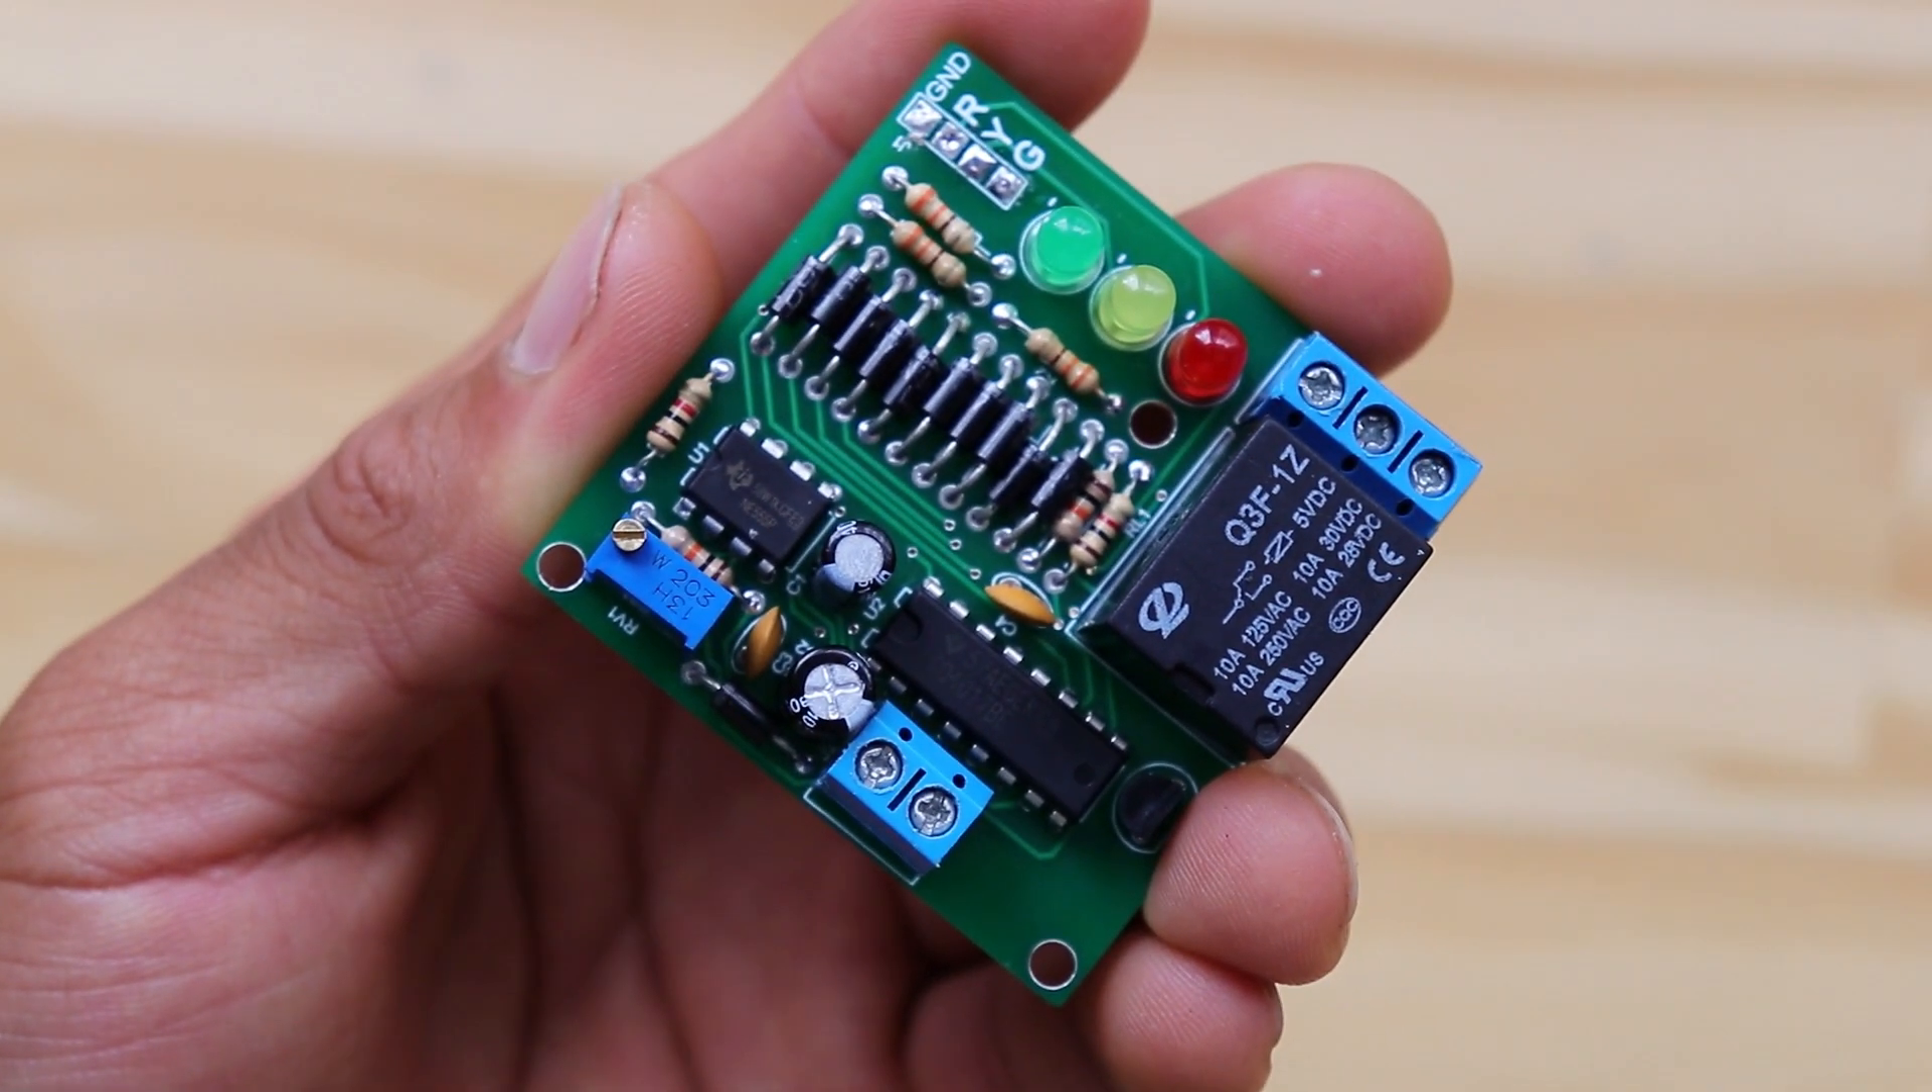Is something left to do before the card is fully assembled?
No.